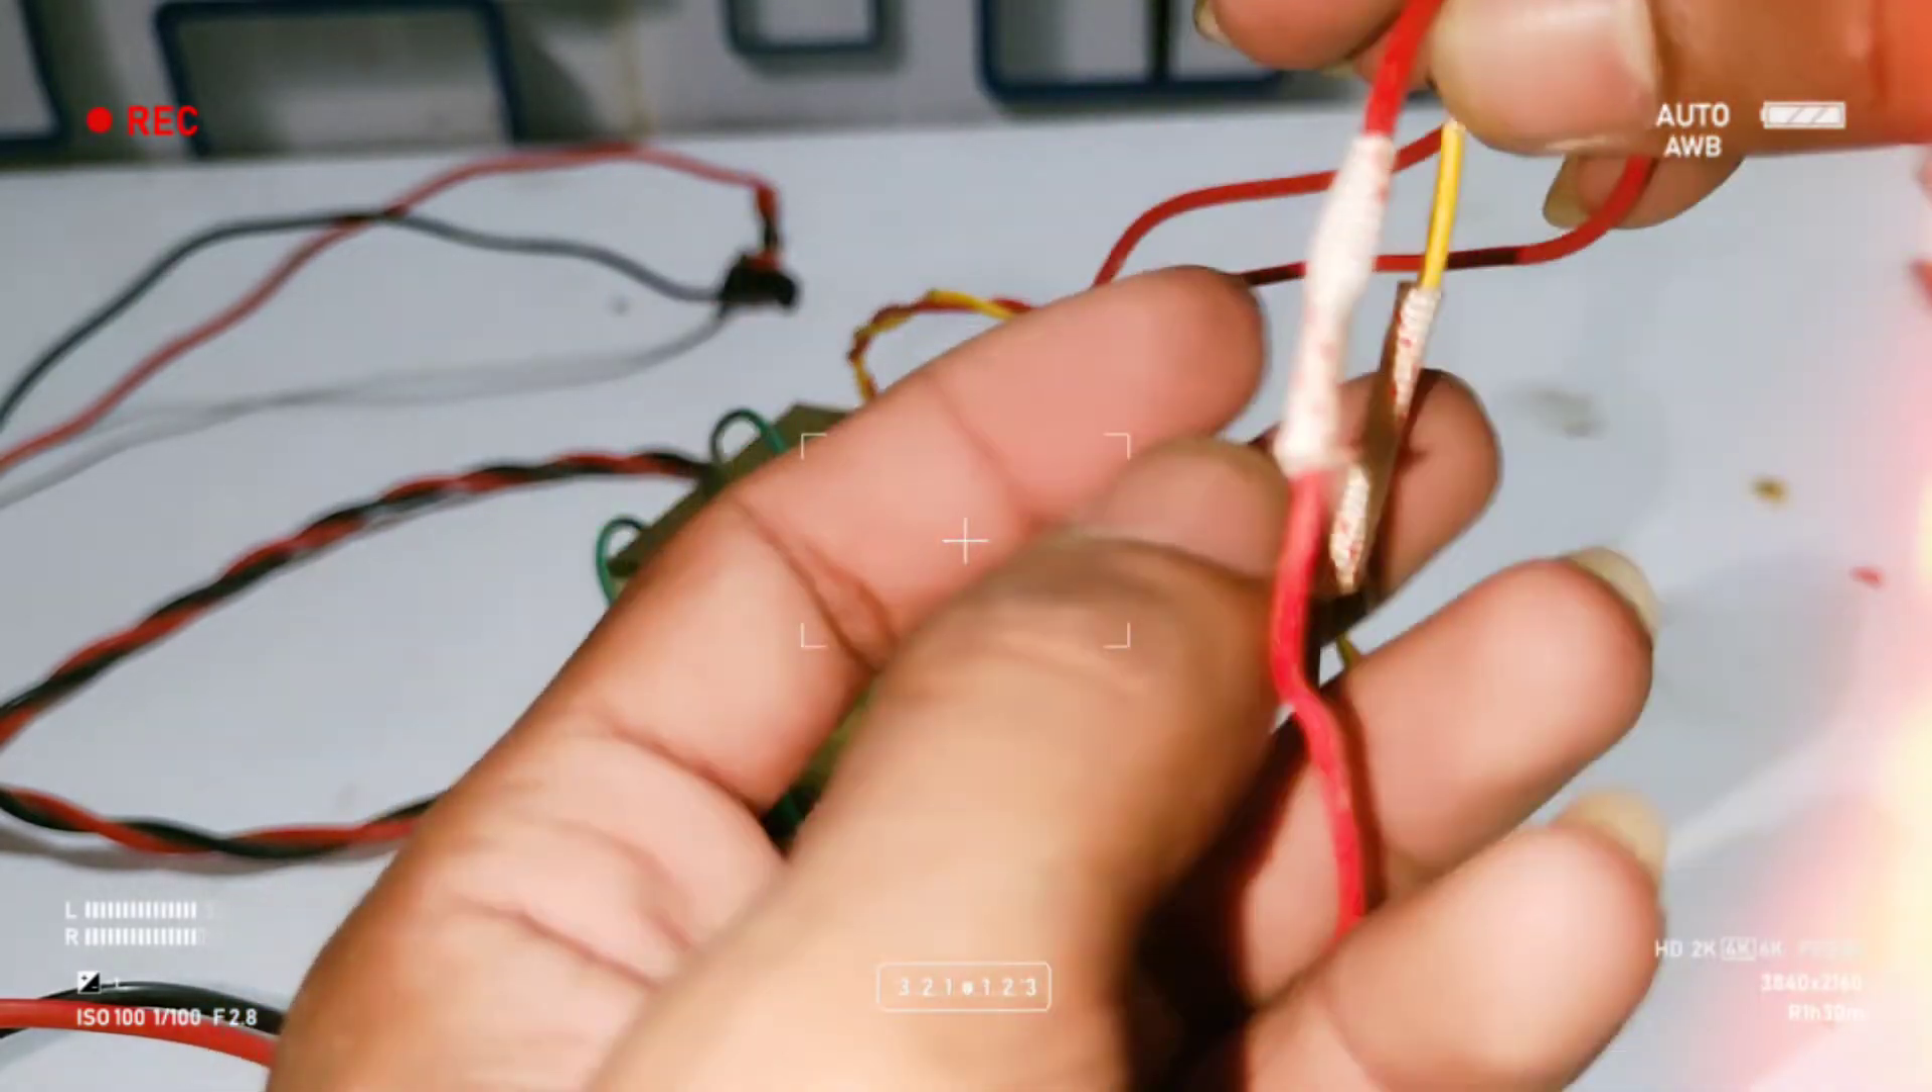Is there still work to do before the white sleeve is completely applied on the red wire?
No.